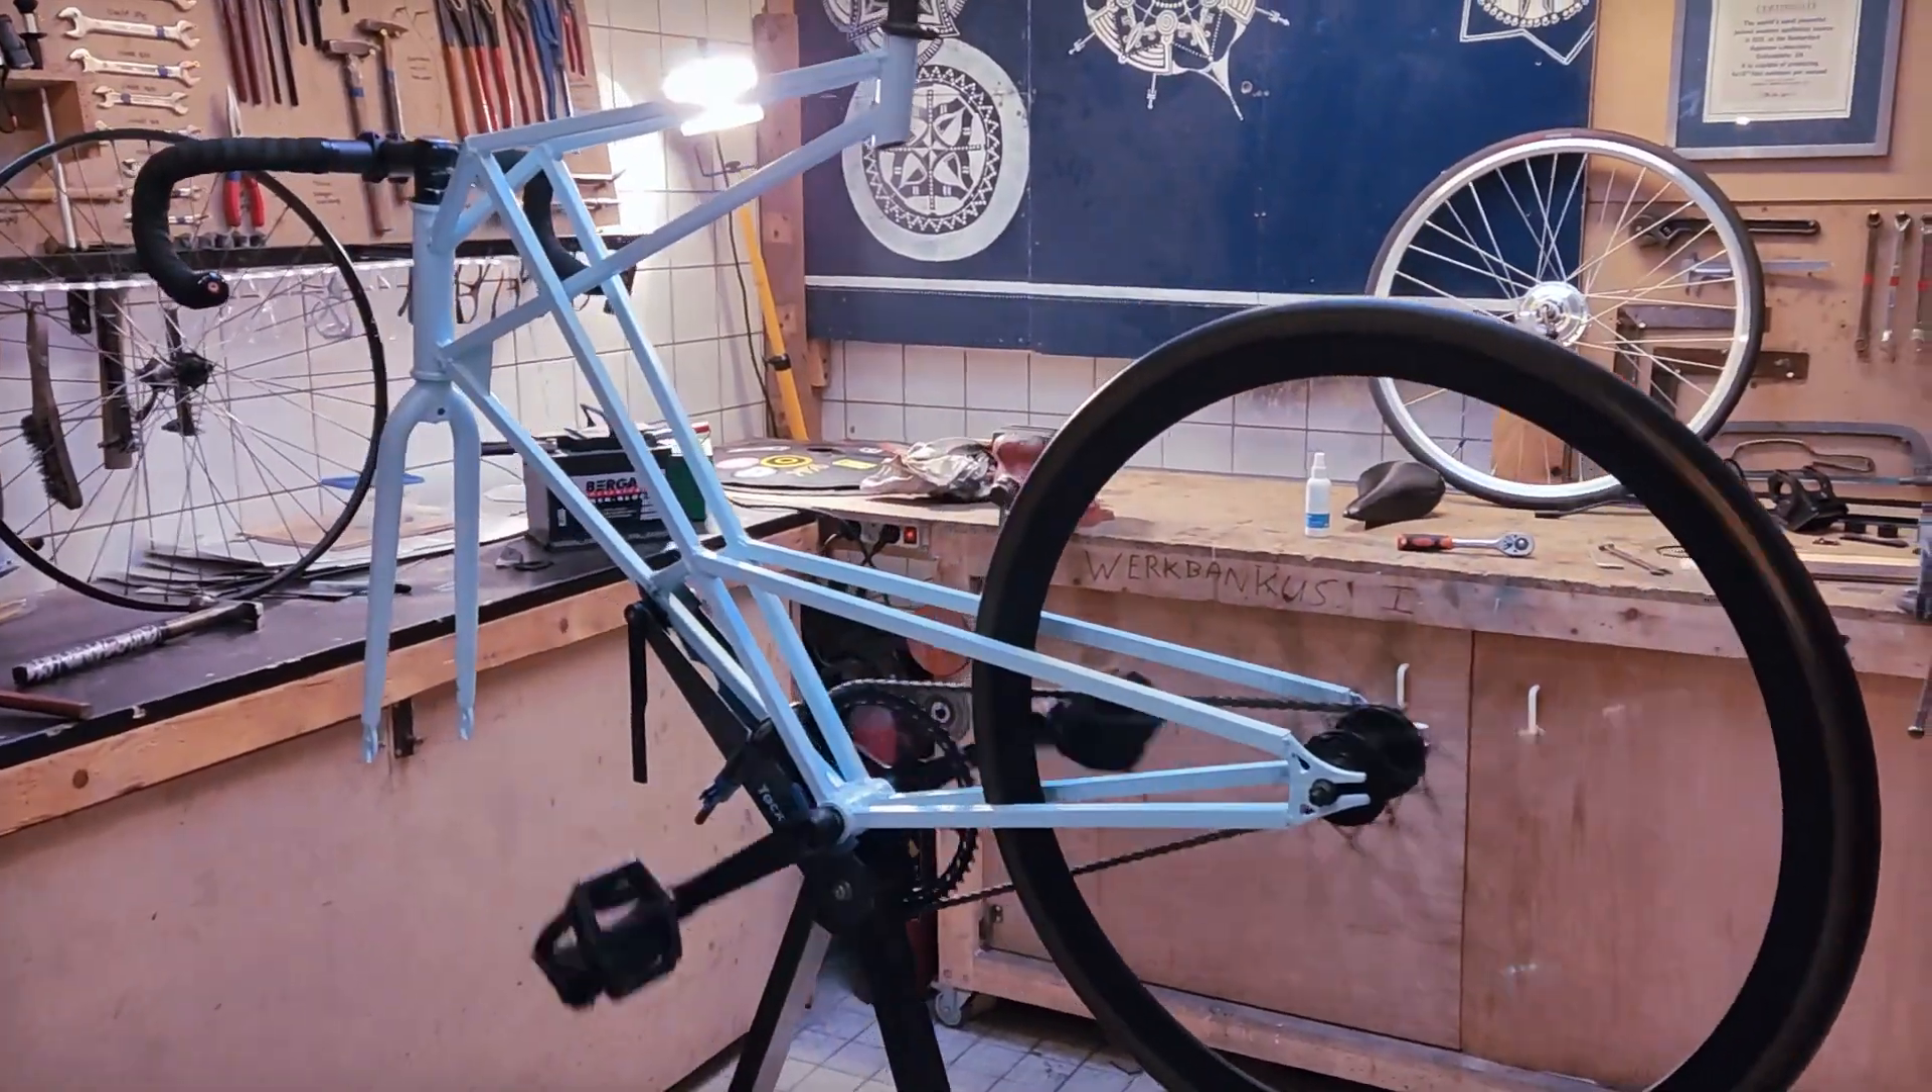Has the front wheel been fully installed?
No.